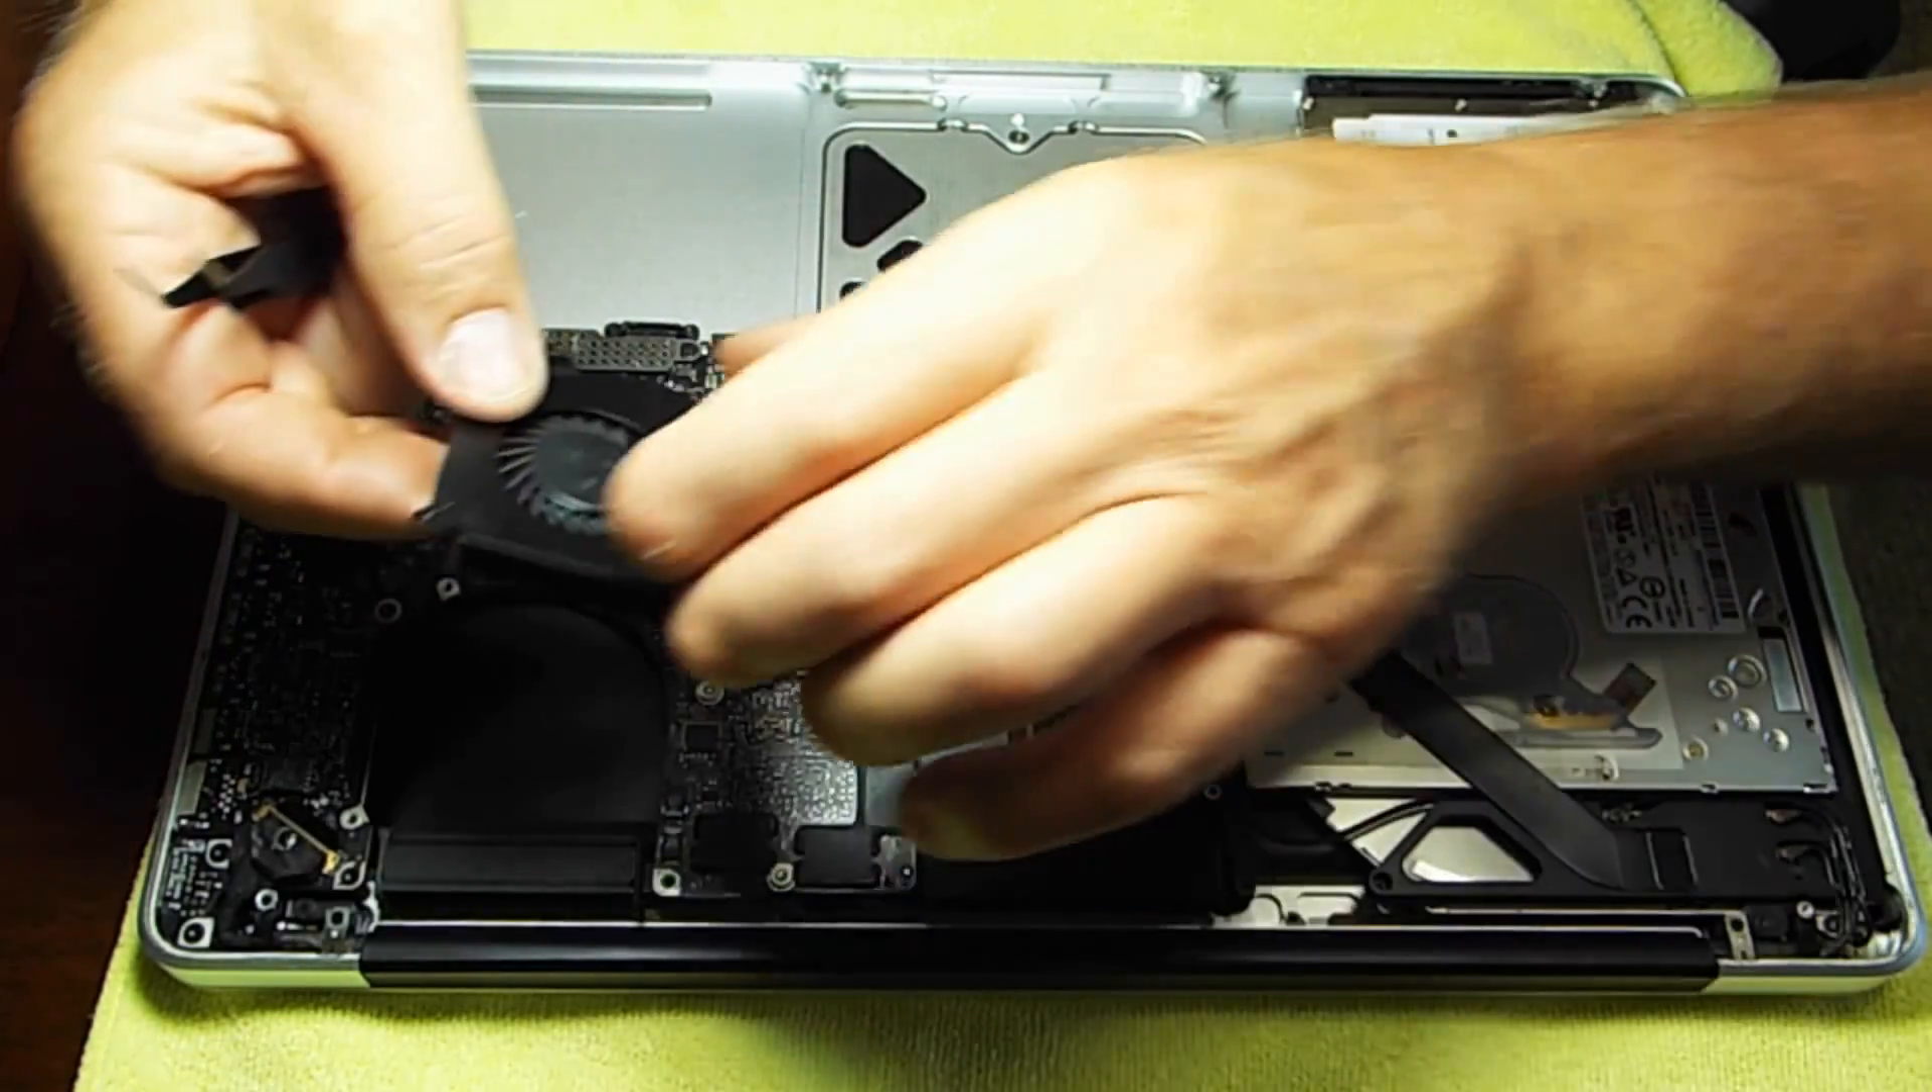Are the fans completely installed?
No.